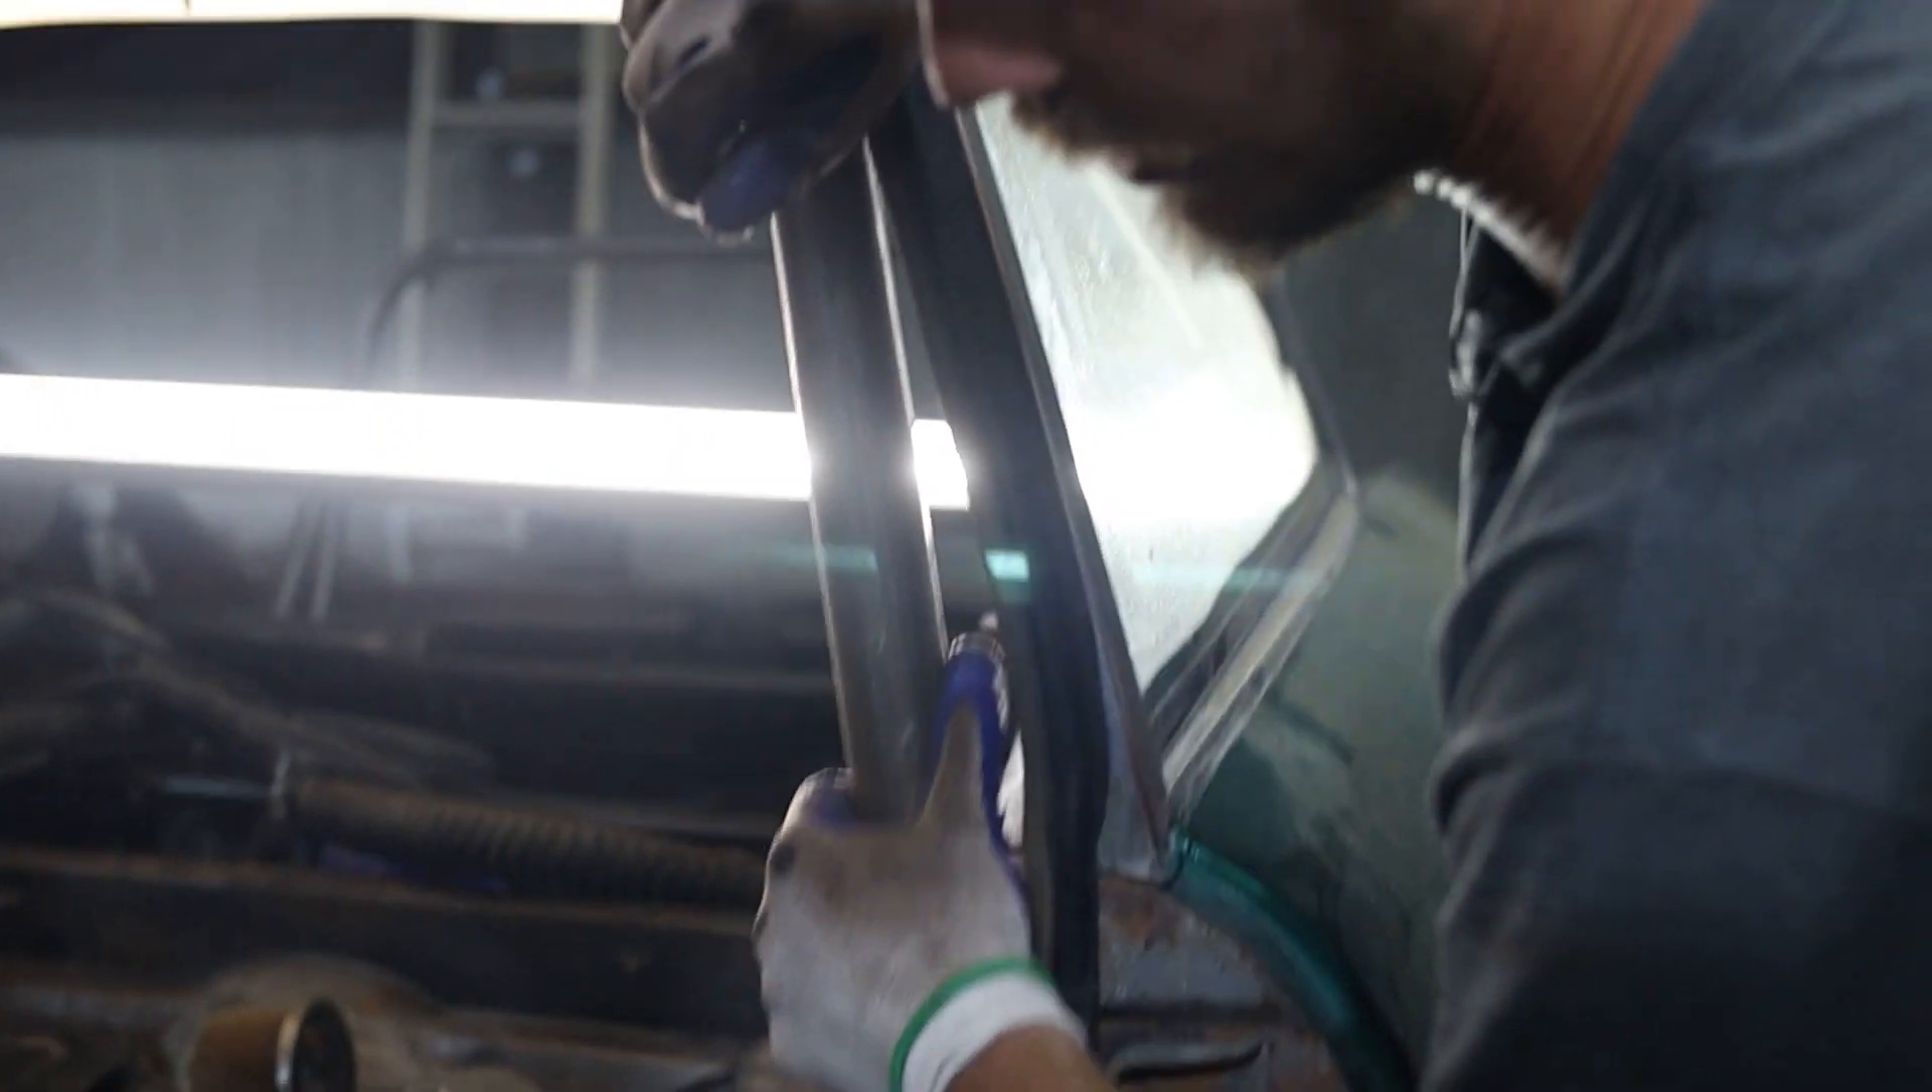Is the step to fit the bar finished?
No.